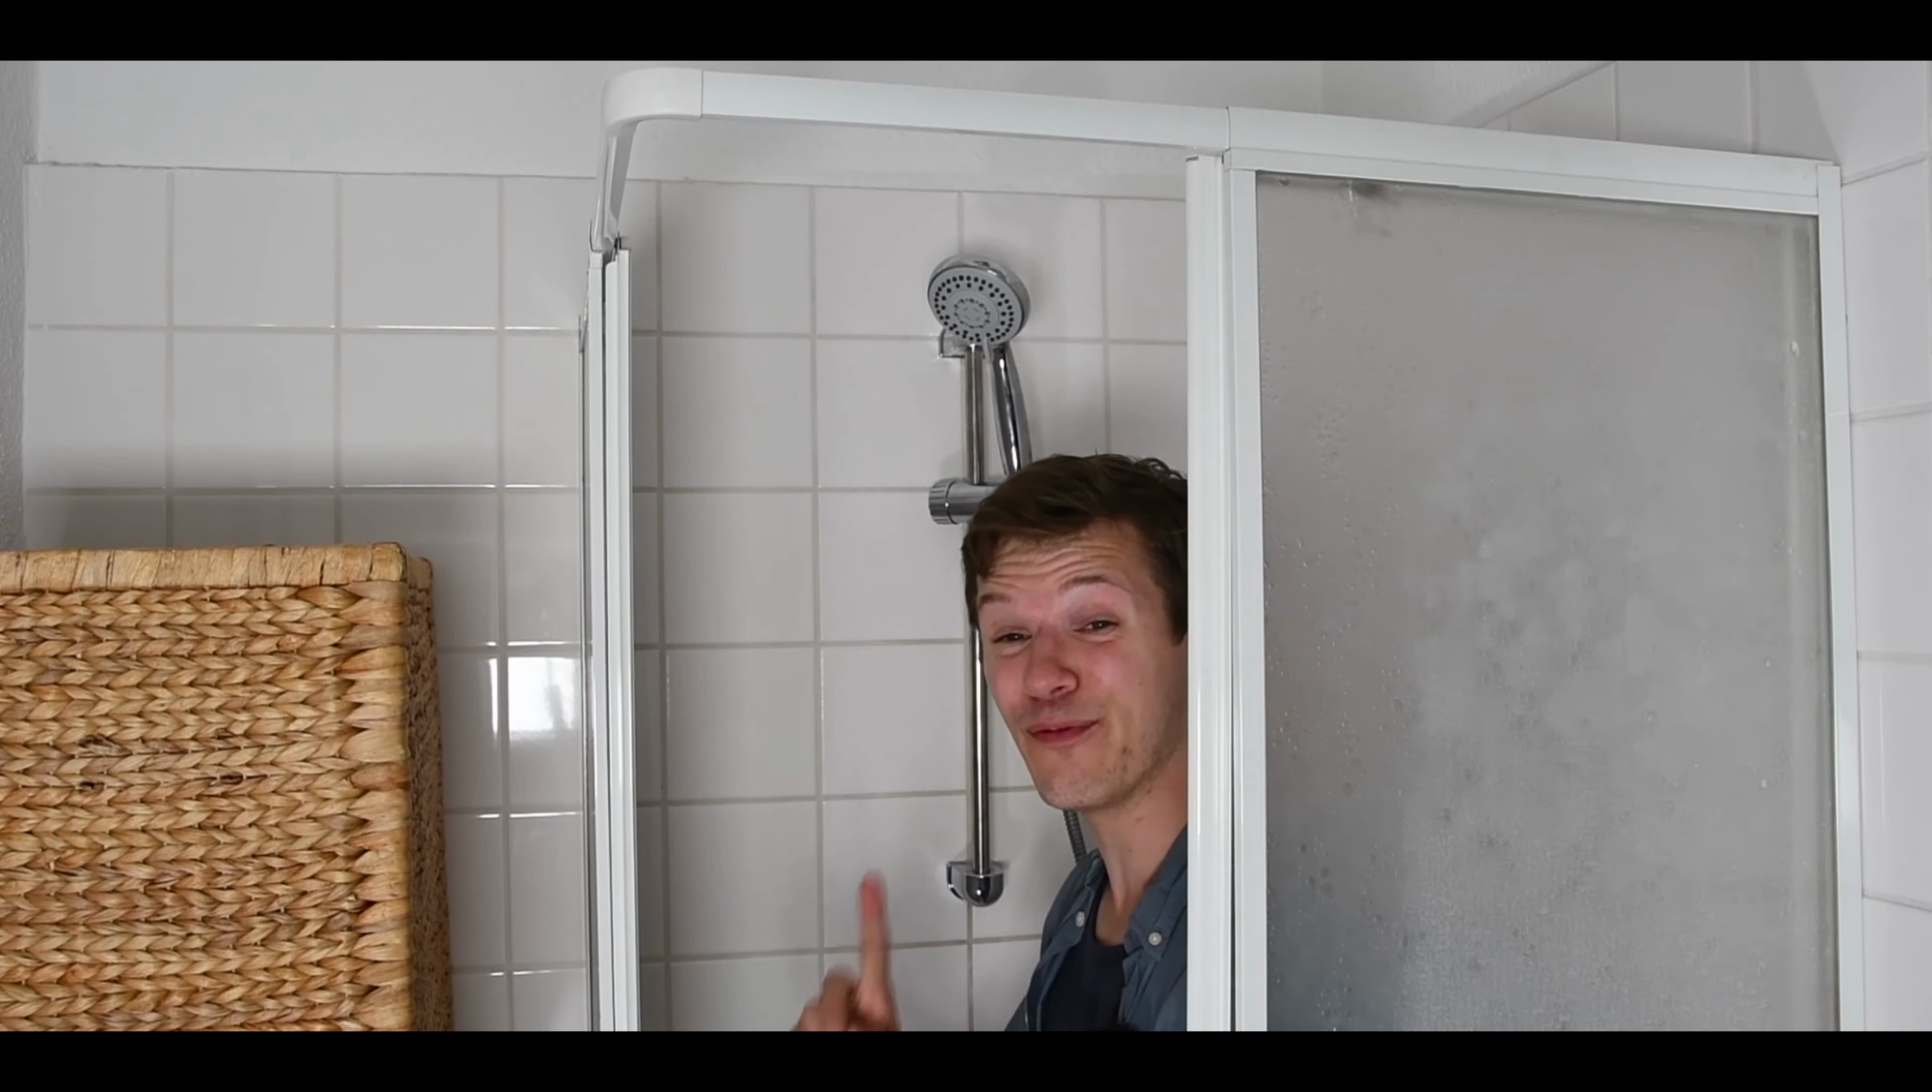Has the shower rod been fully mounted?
Yes.